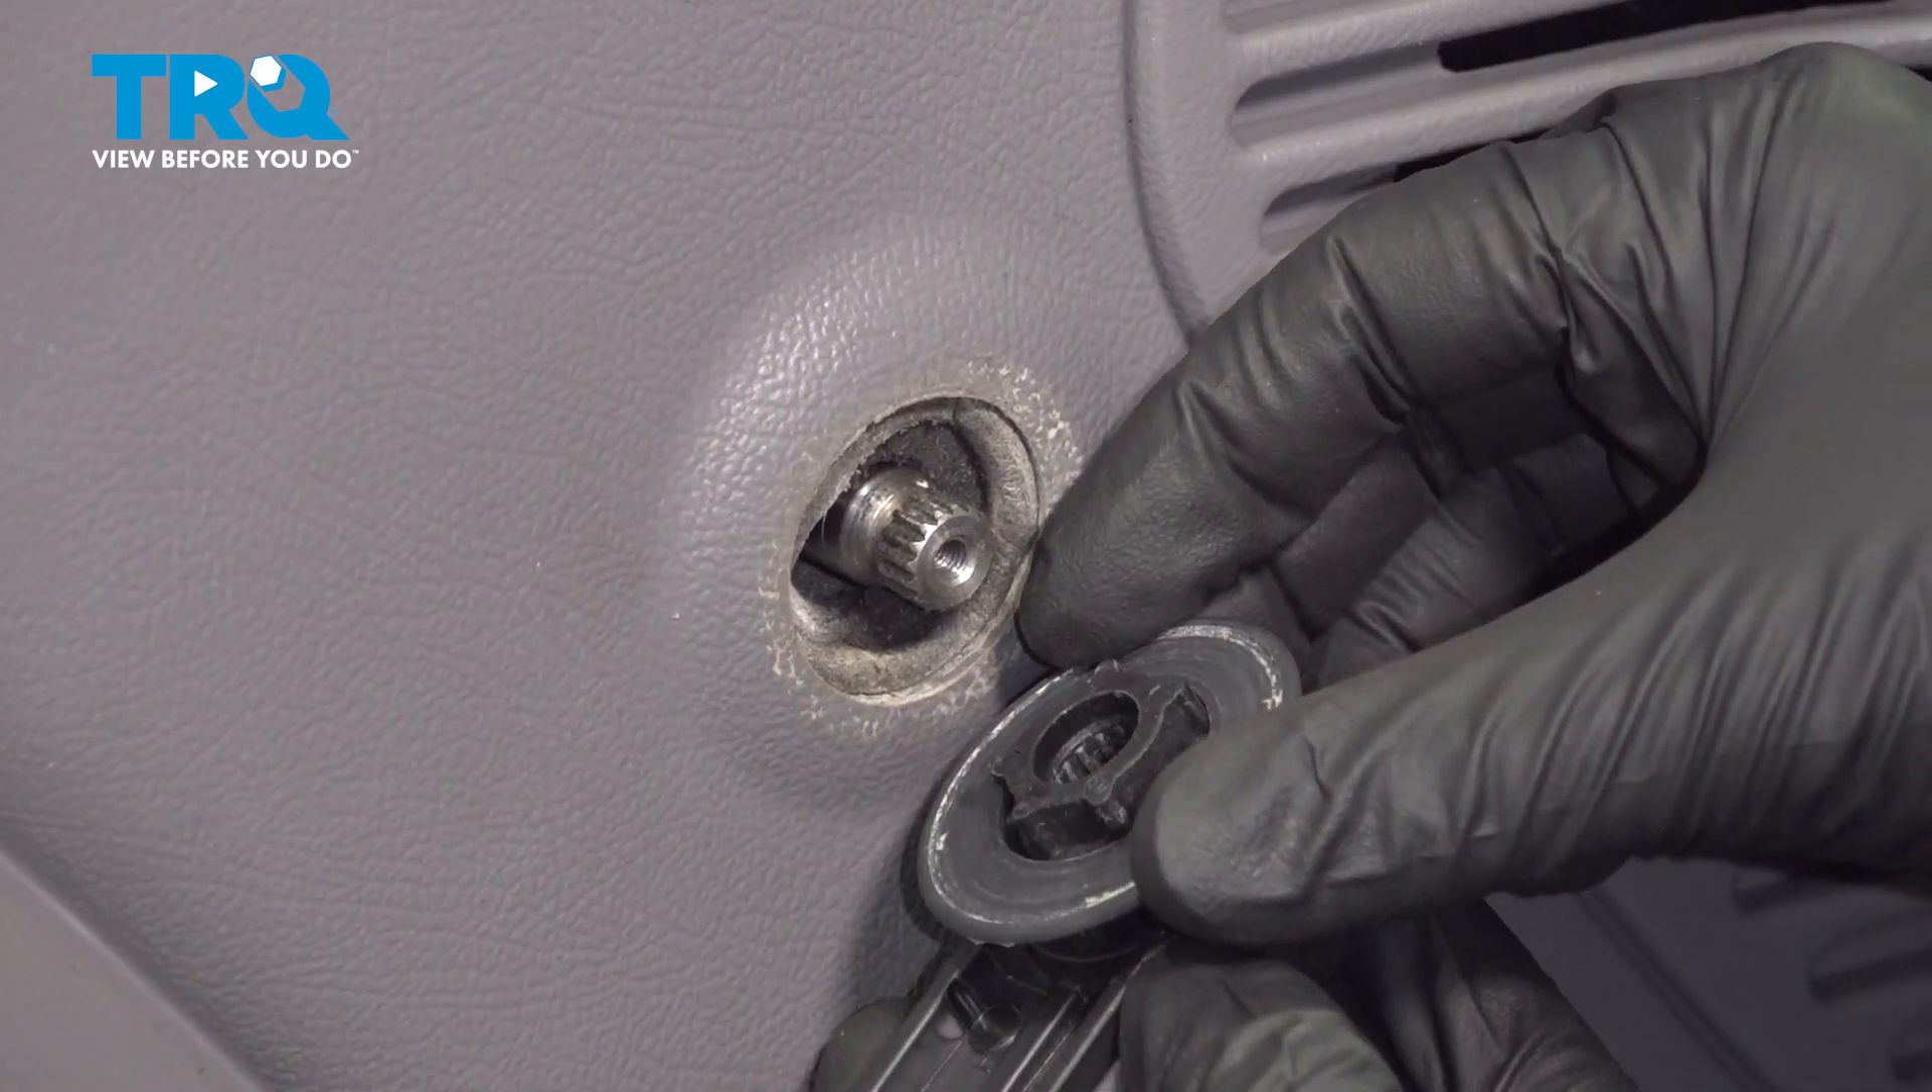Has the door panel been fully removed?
No.